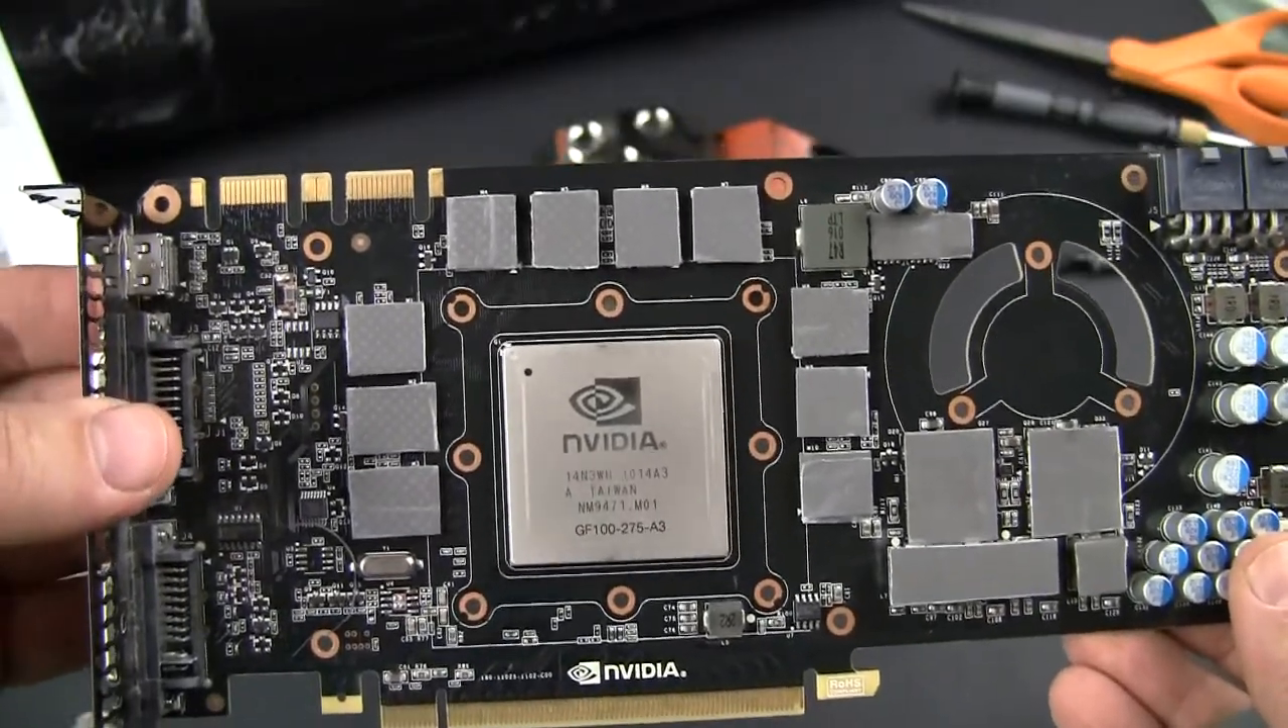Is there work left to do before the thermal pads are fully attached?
No.